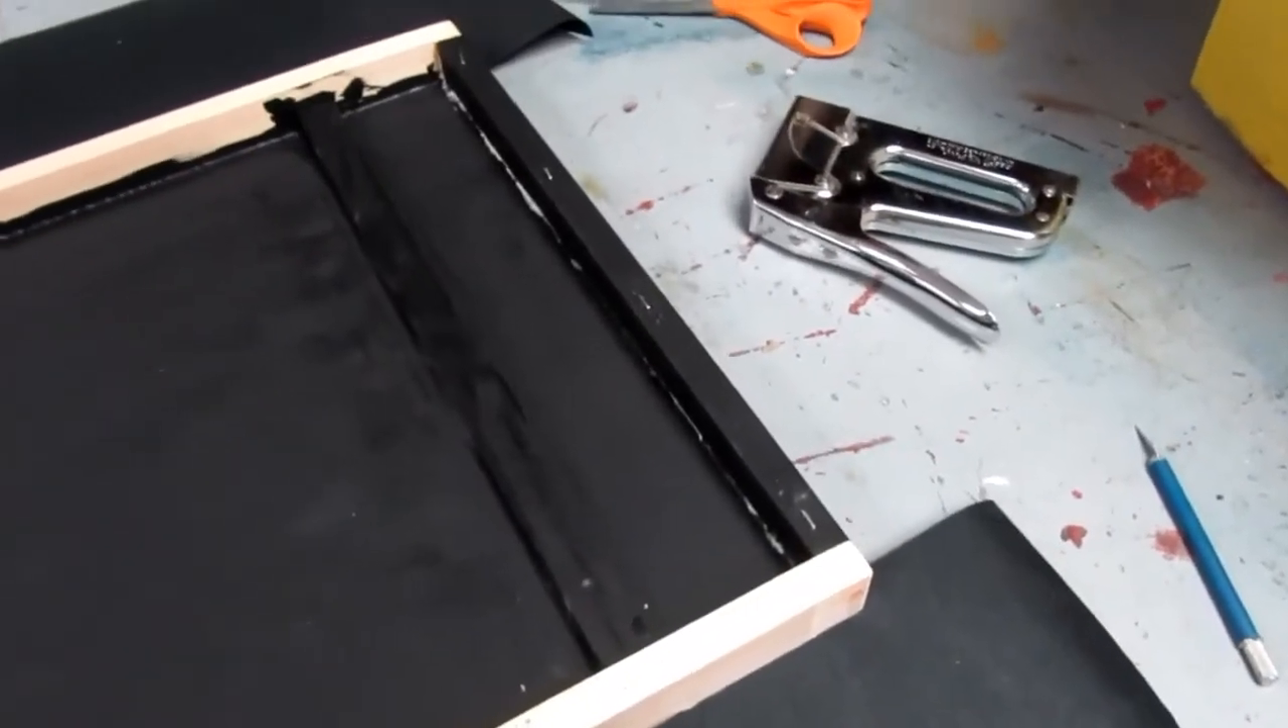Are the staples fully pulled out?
No.